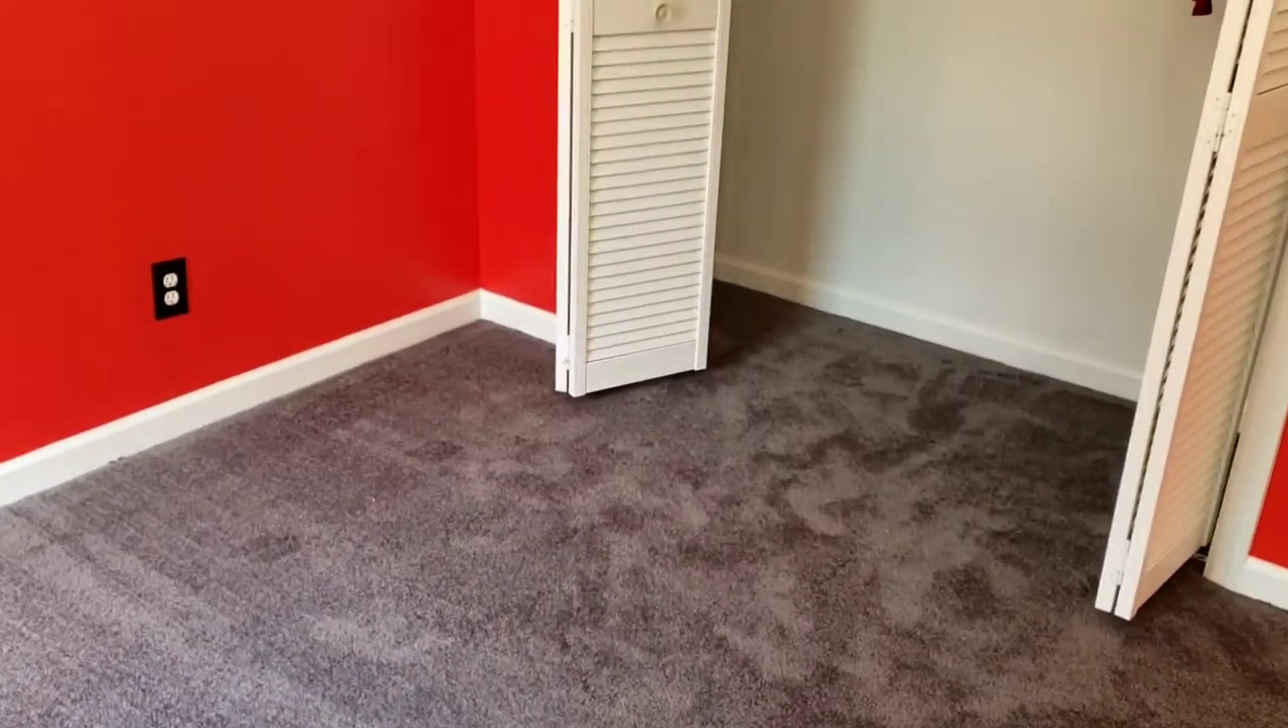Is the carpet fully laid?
Yes.